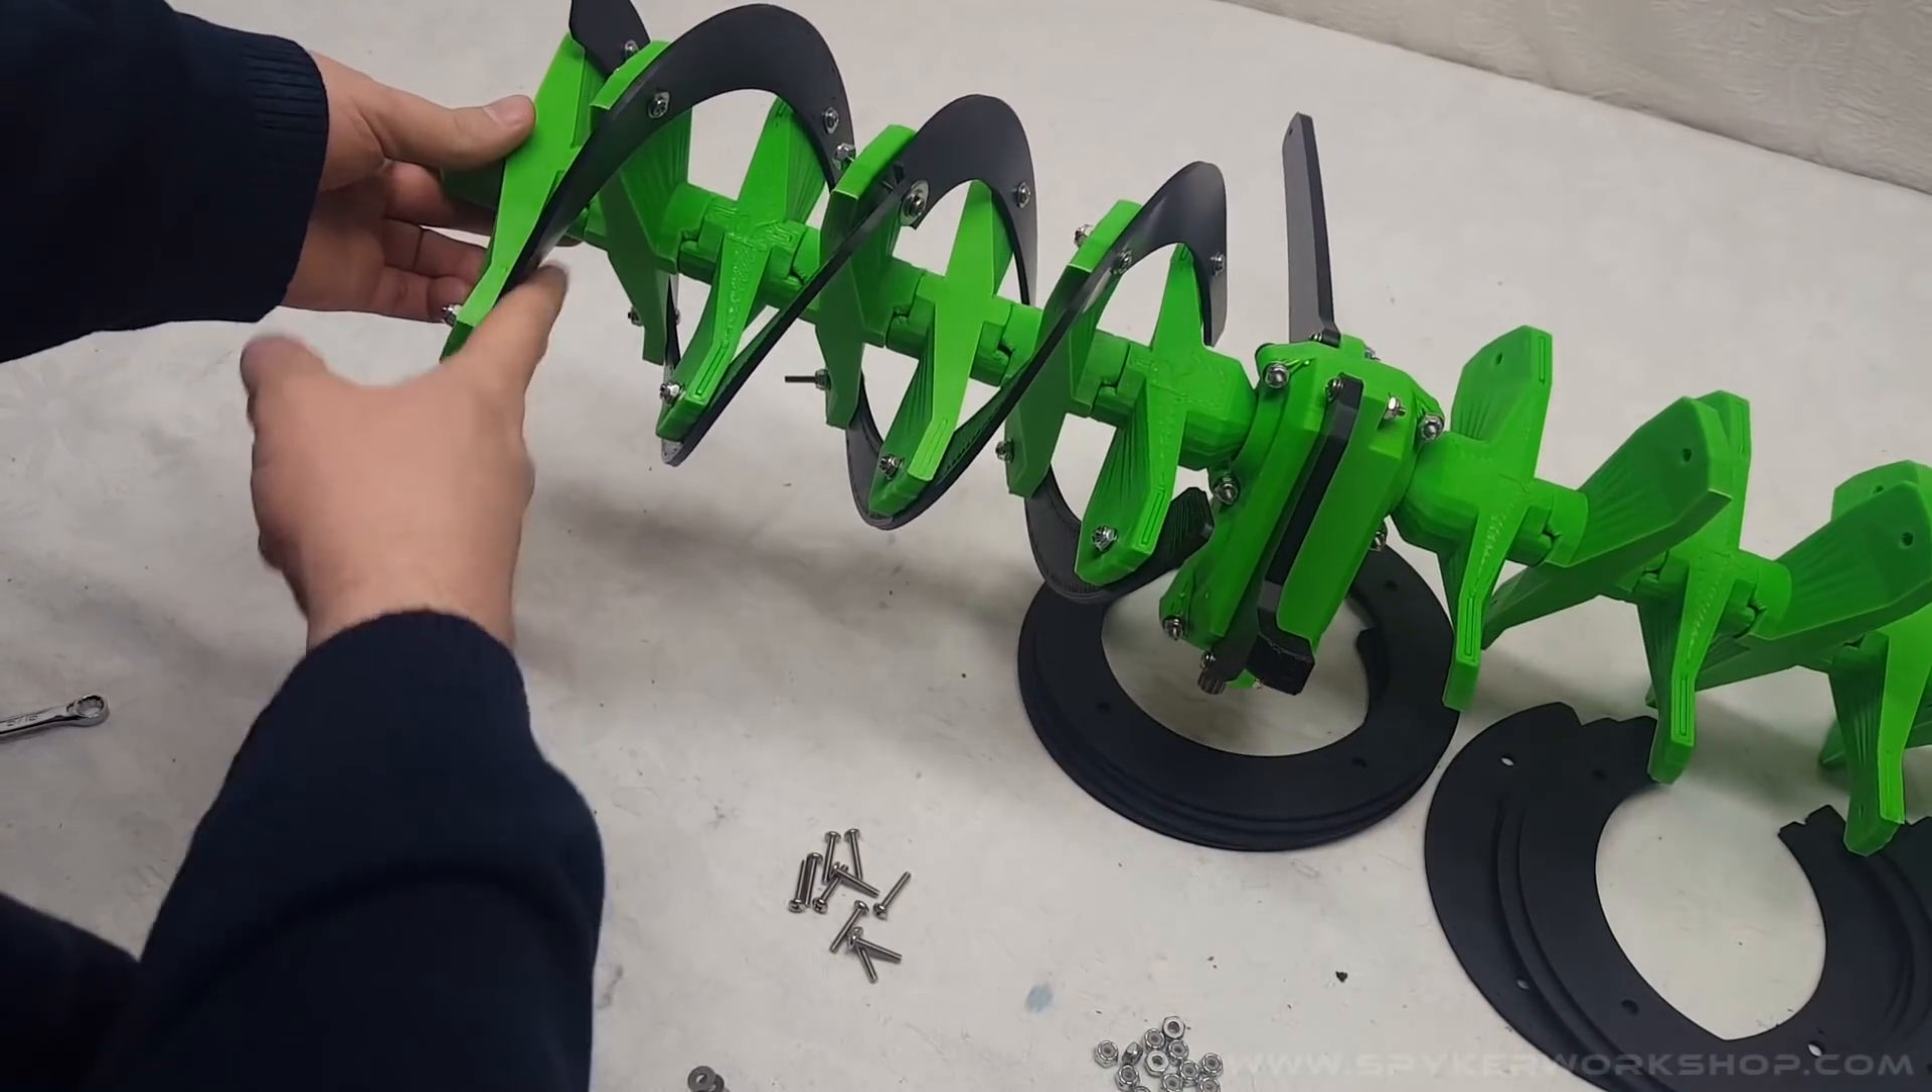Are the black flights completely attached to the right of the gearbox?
No.